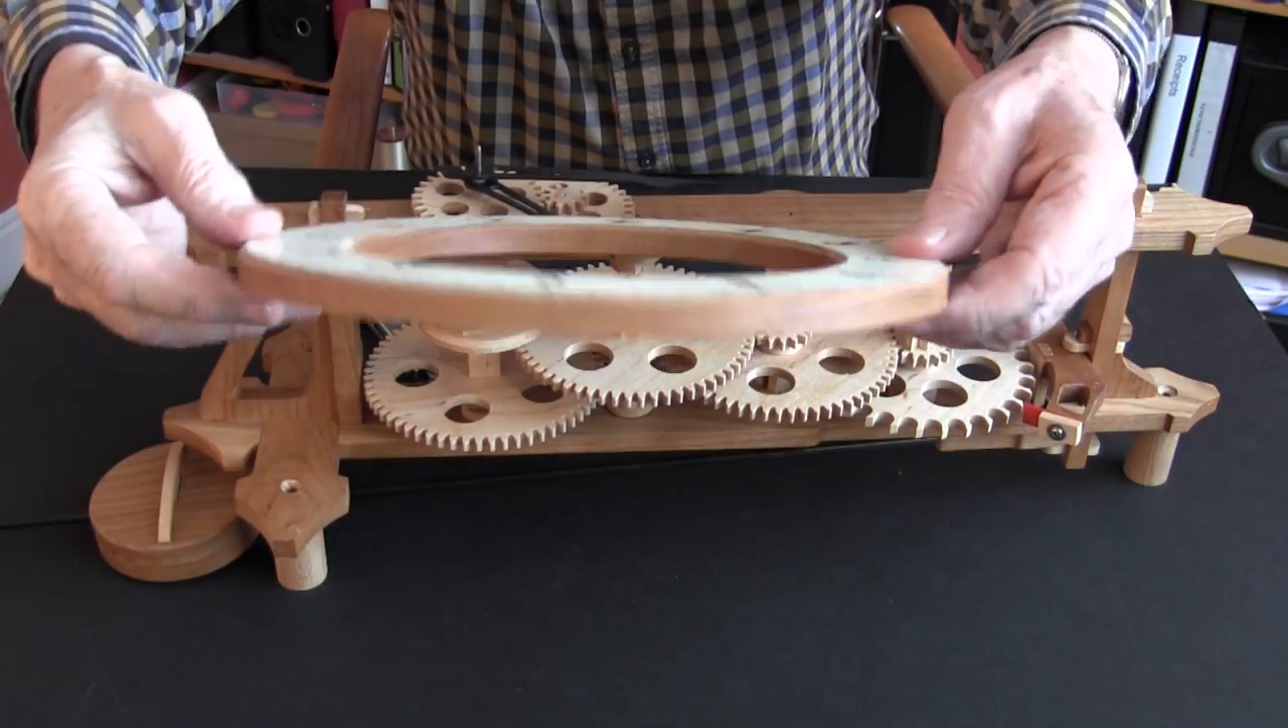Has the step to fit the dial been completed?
No.